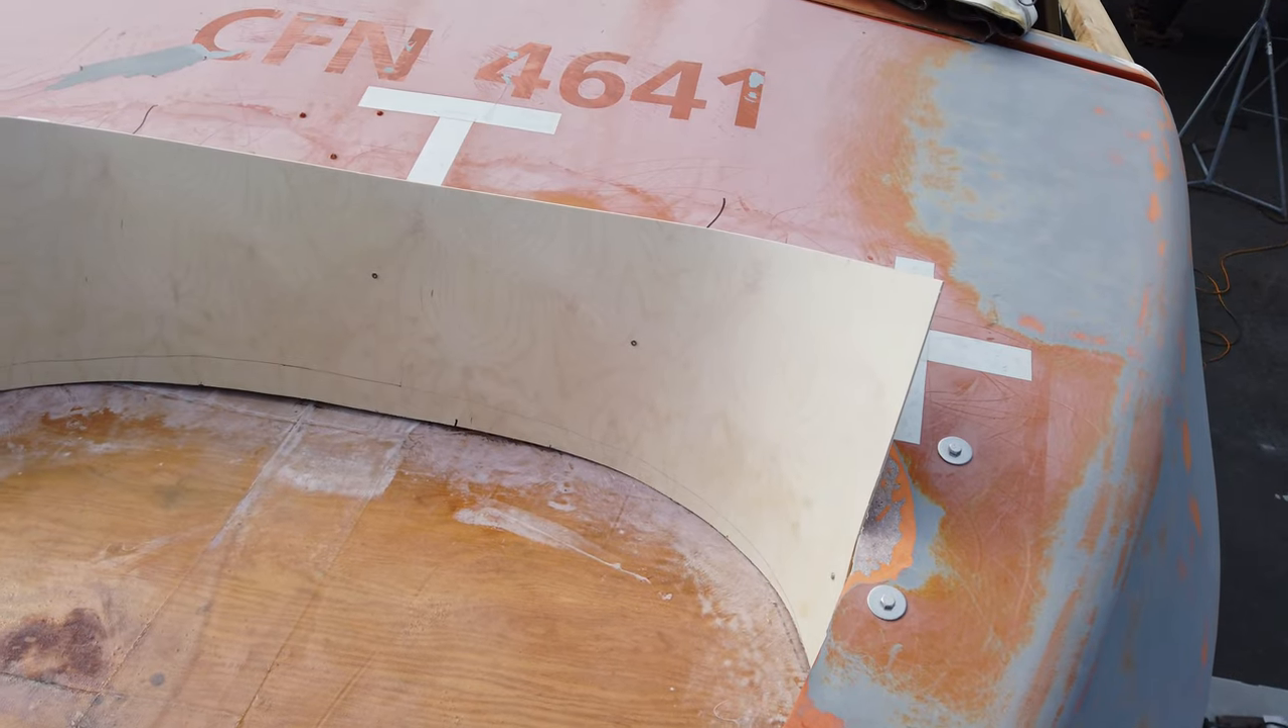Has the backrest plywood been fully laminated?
No.